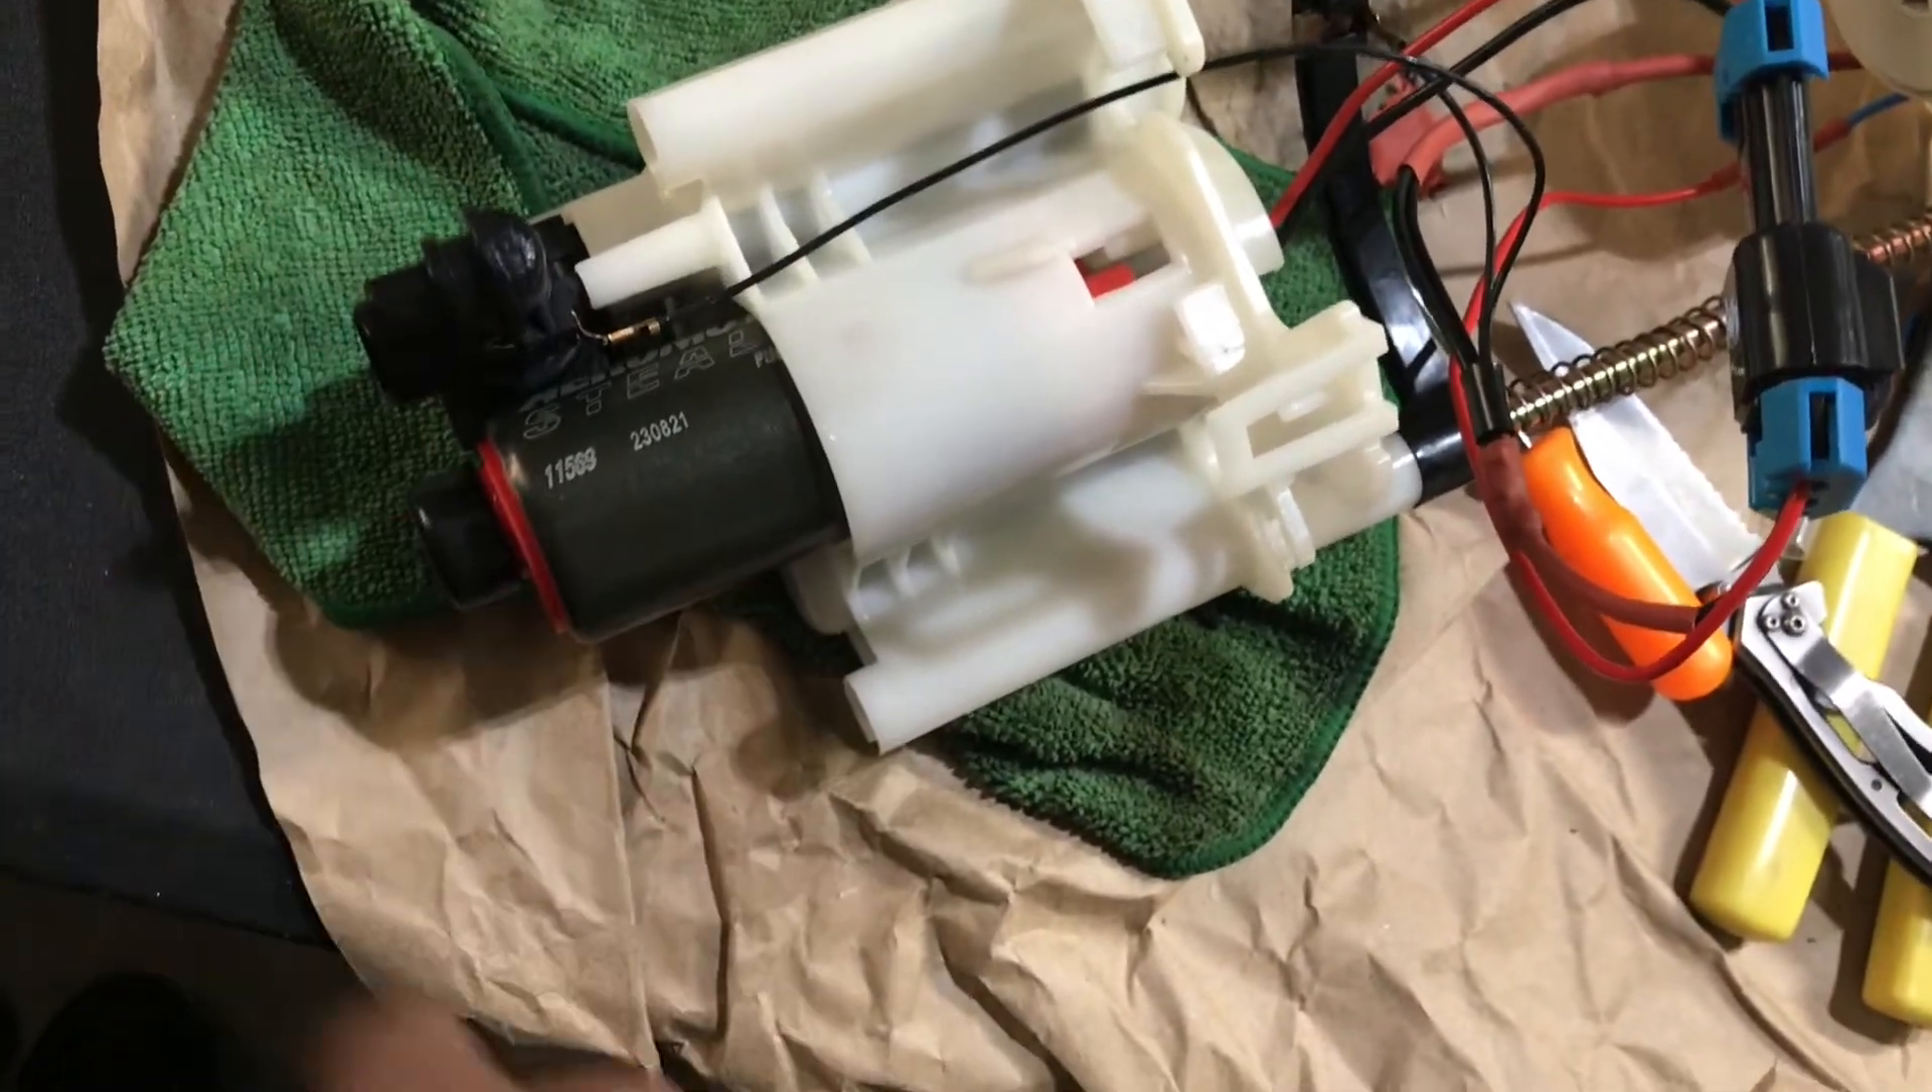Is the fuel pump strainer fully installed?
No.